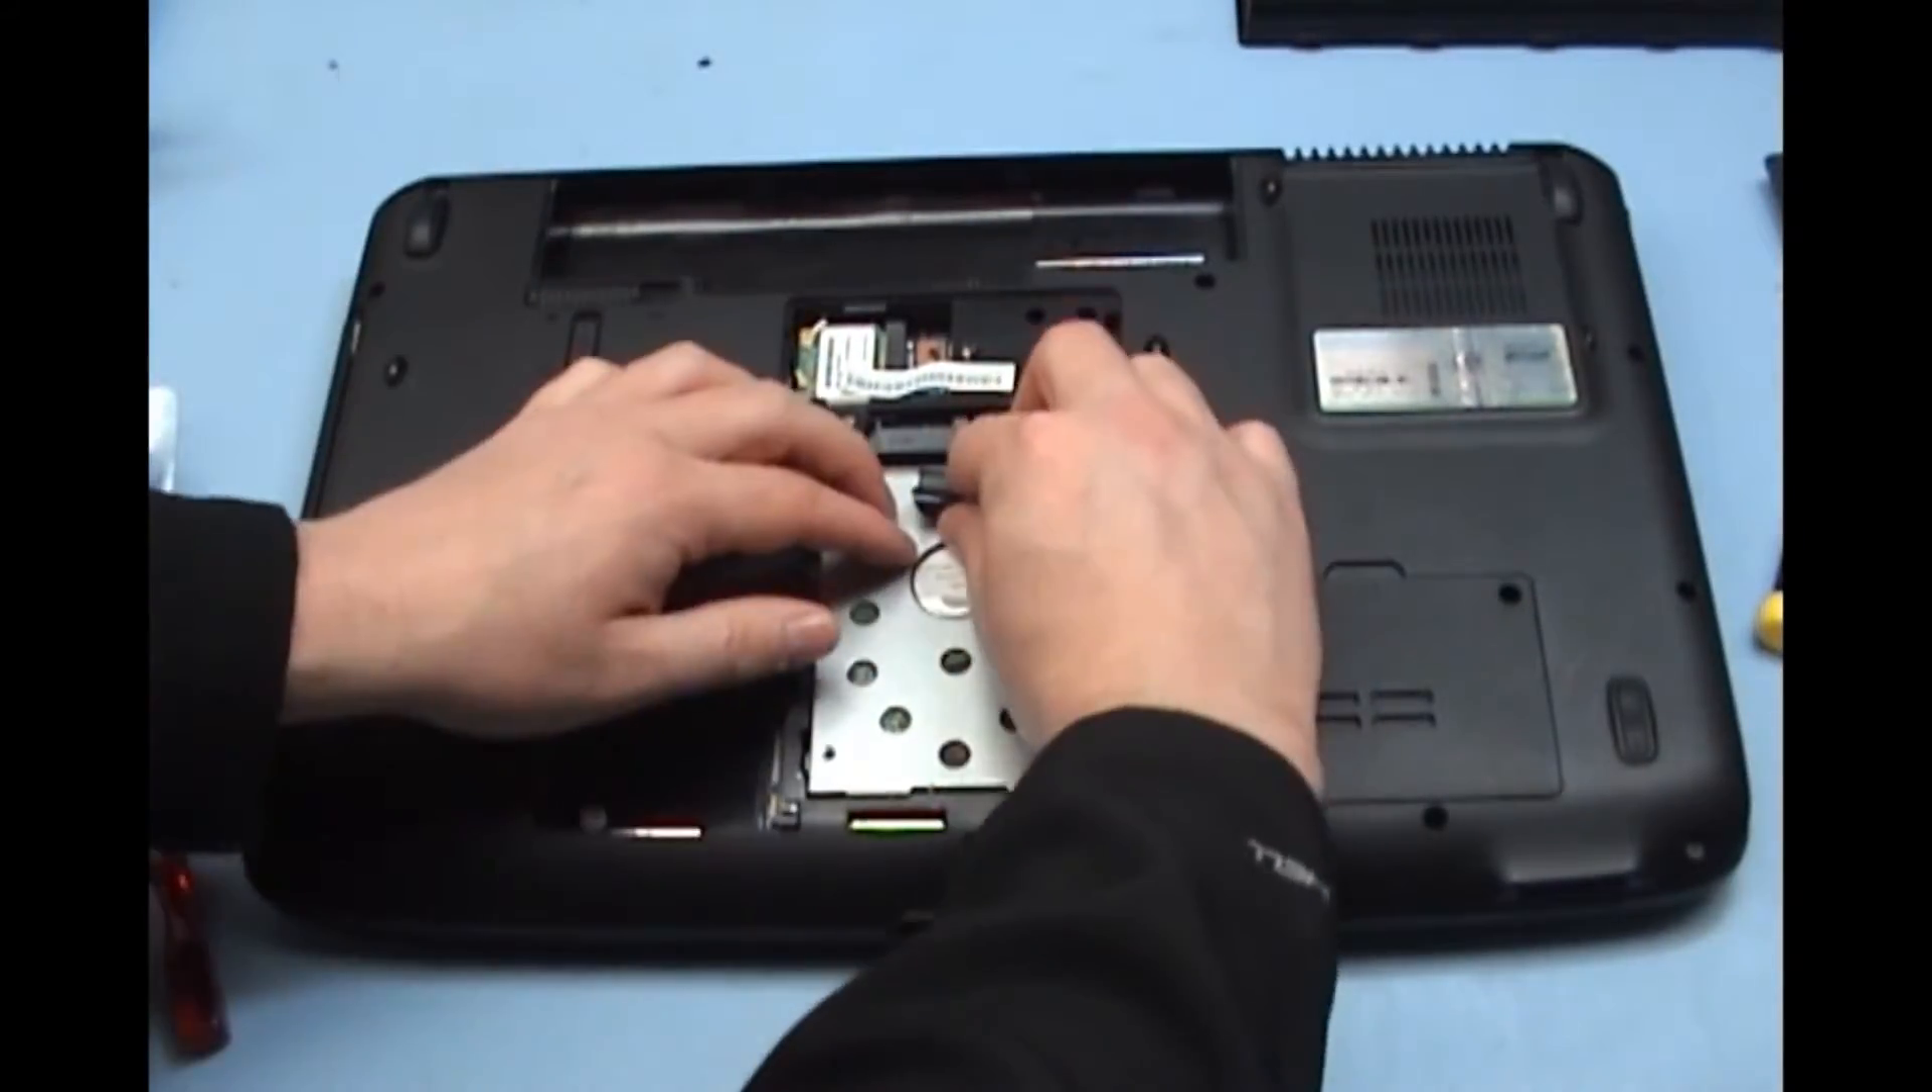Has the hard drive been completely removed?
No.